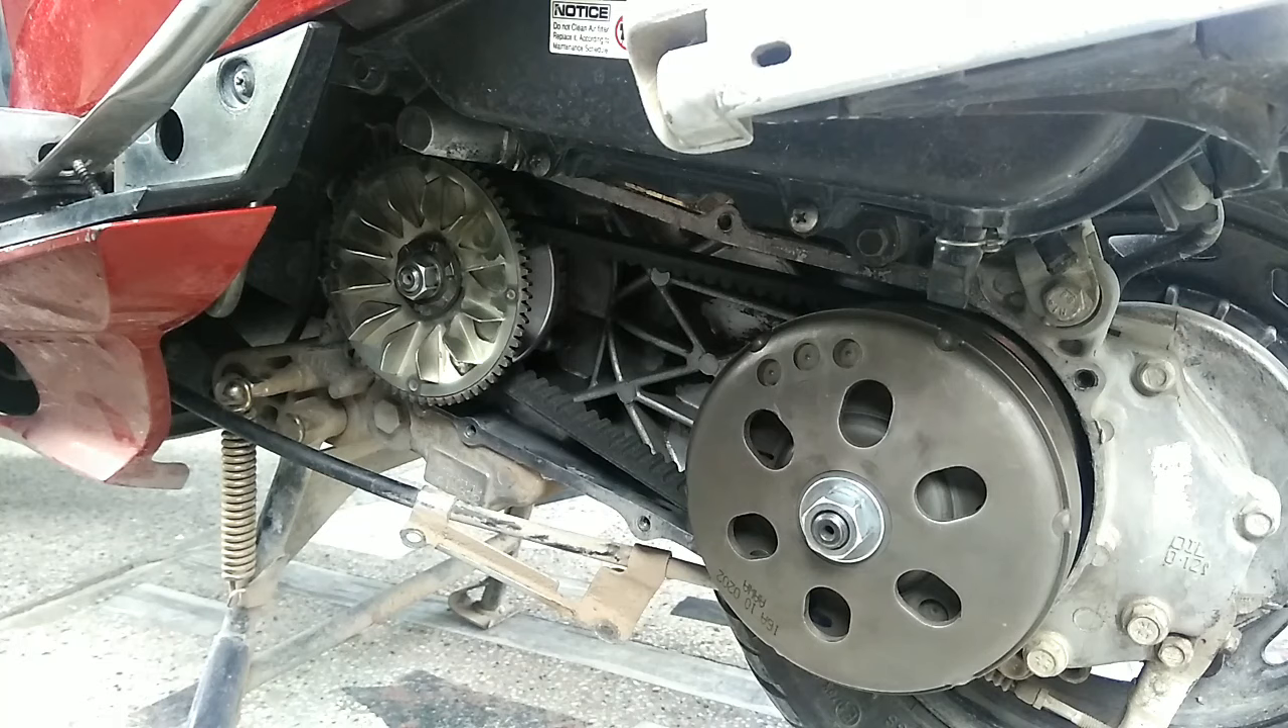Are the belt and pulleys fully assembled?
Yes.